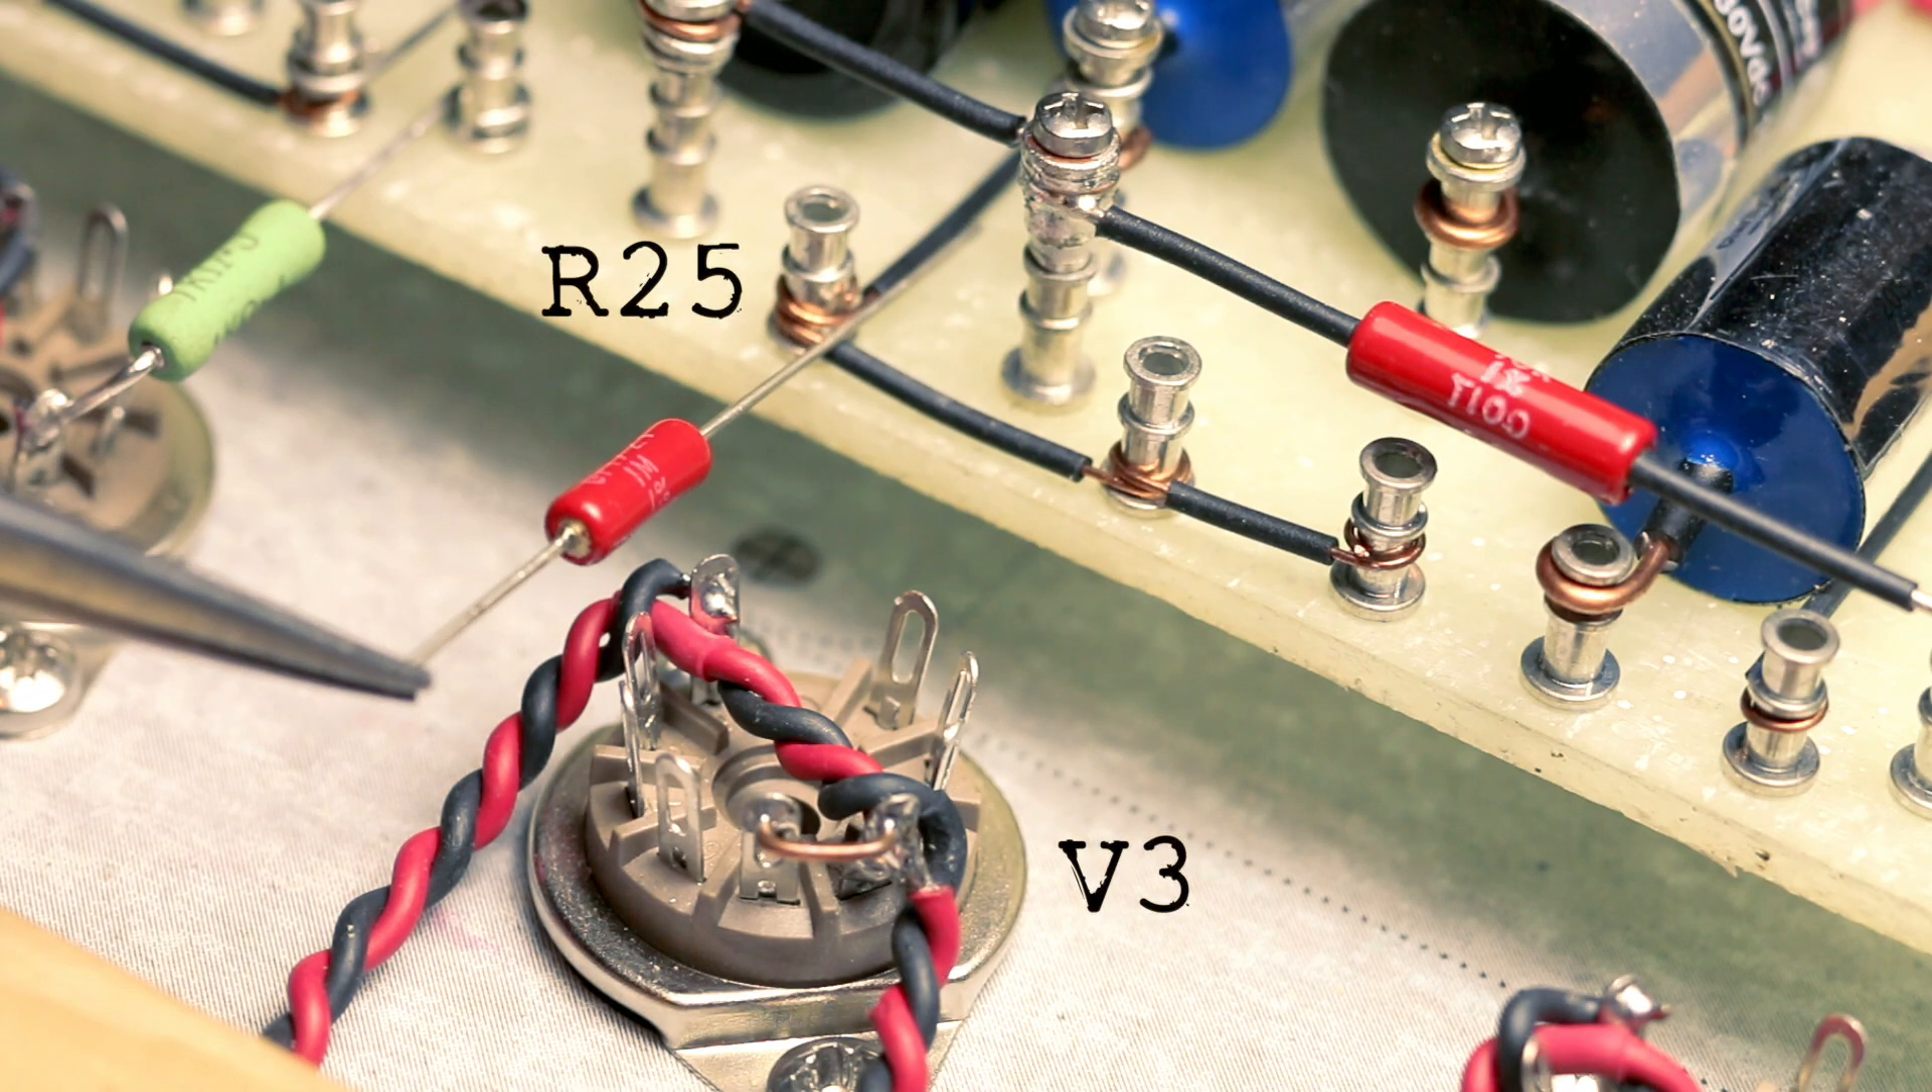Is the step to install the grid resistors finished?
No.